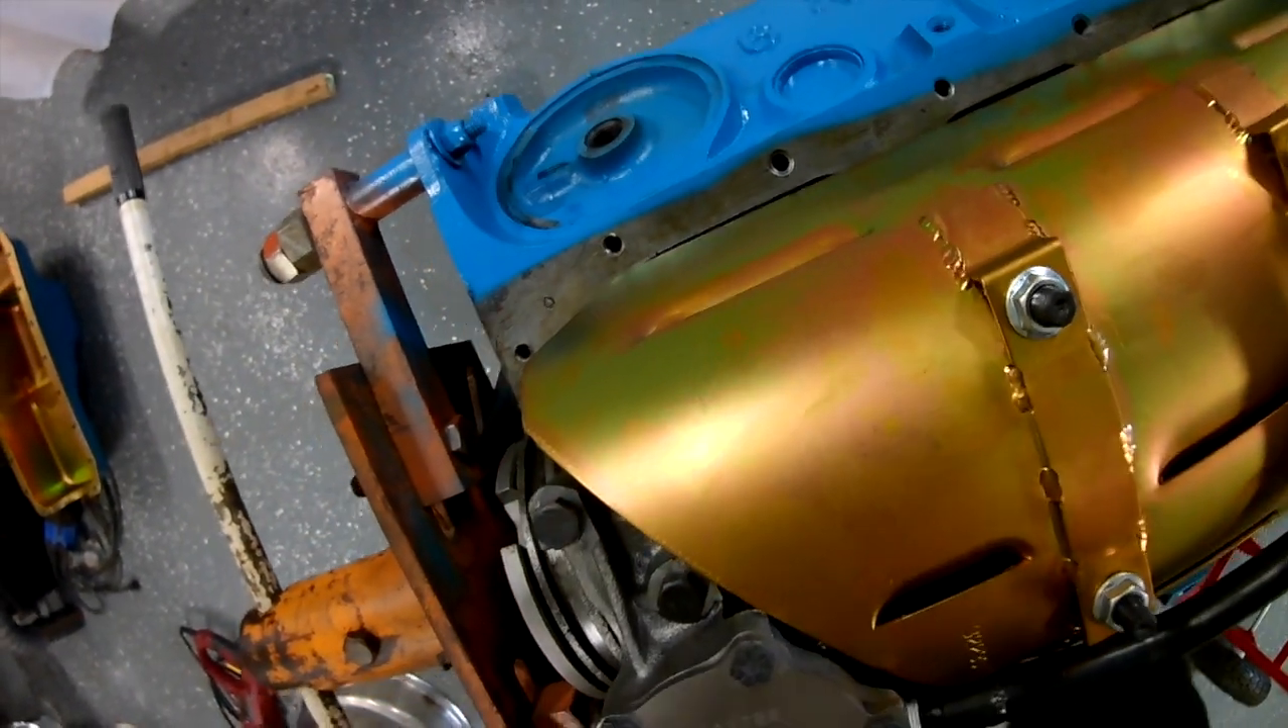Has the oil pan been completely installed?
No.